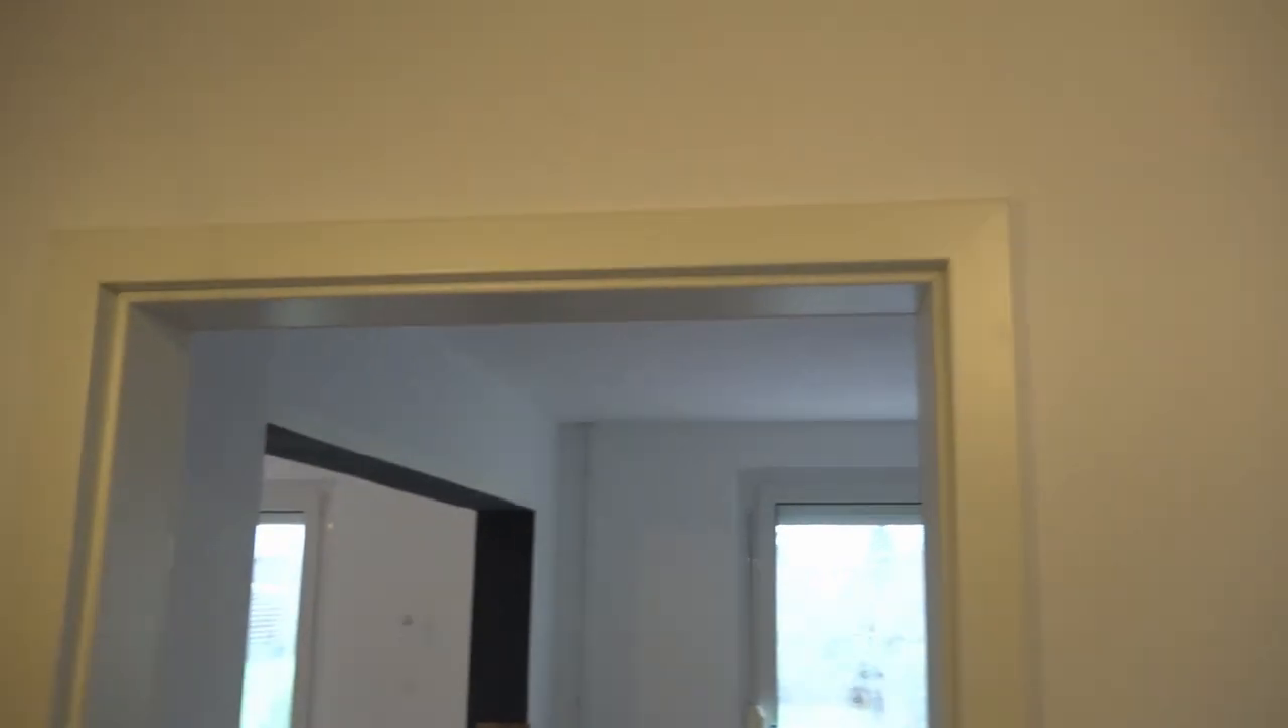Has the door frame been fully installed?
Yes.